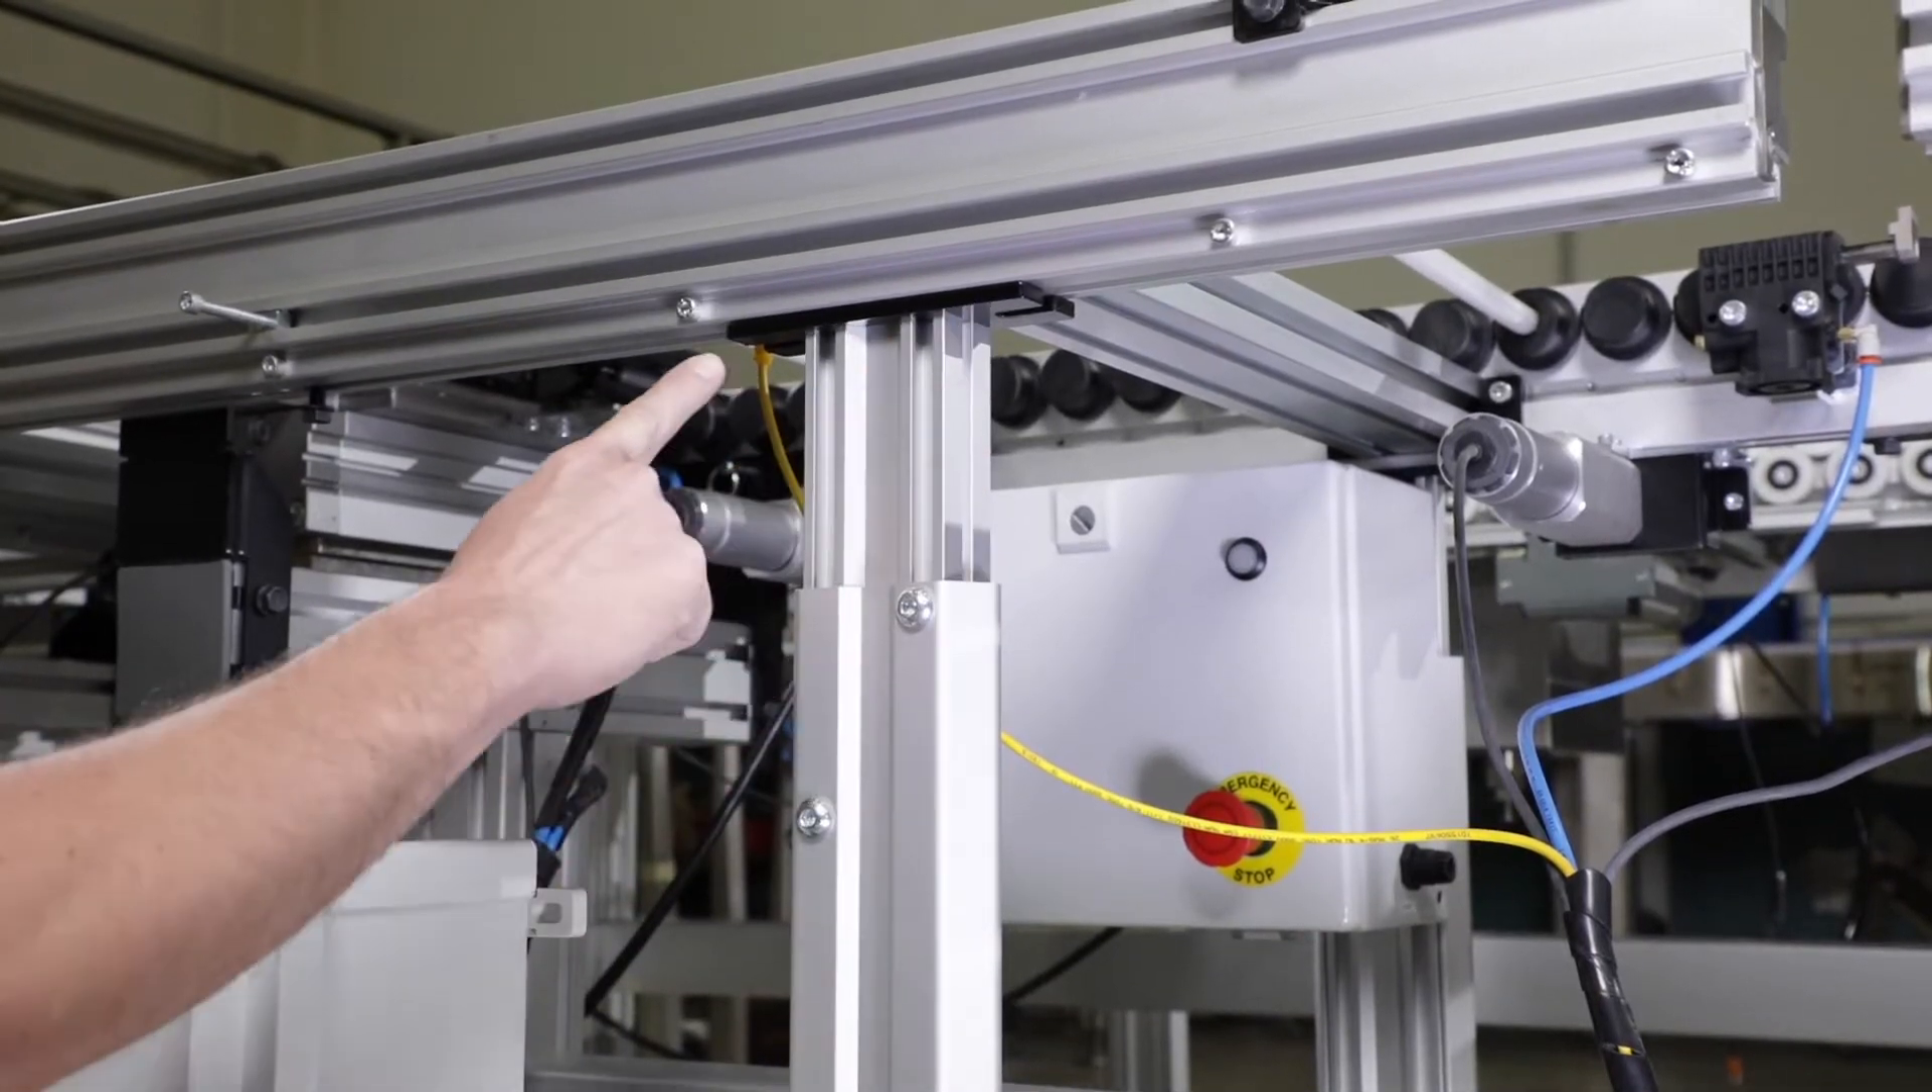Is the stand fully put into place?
Yes.